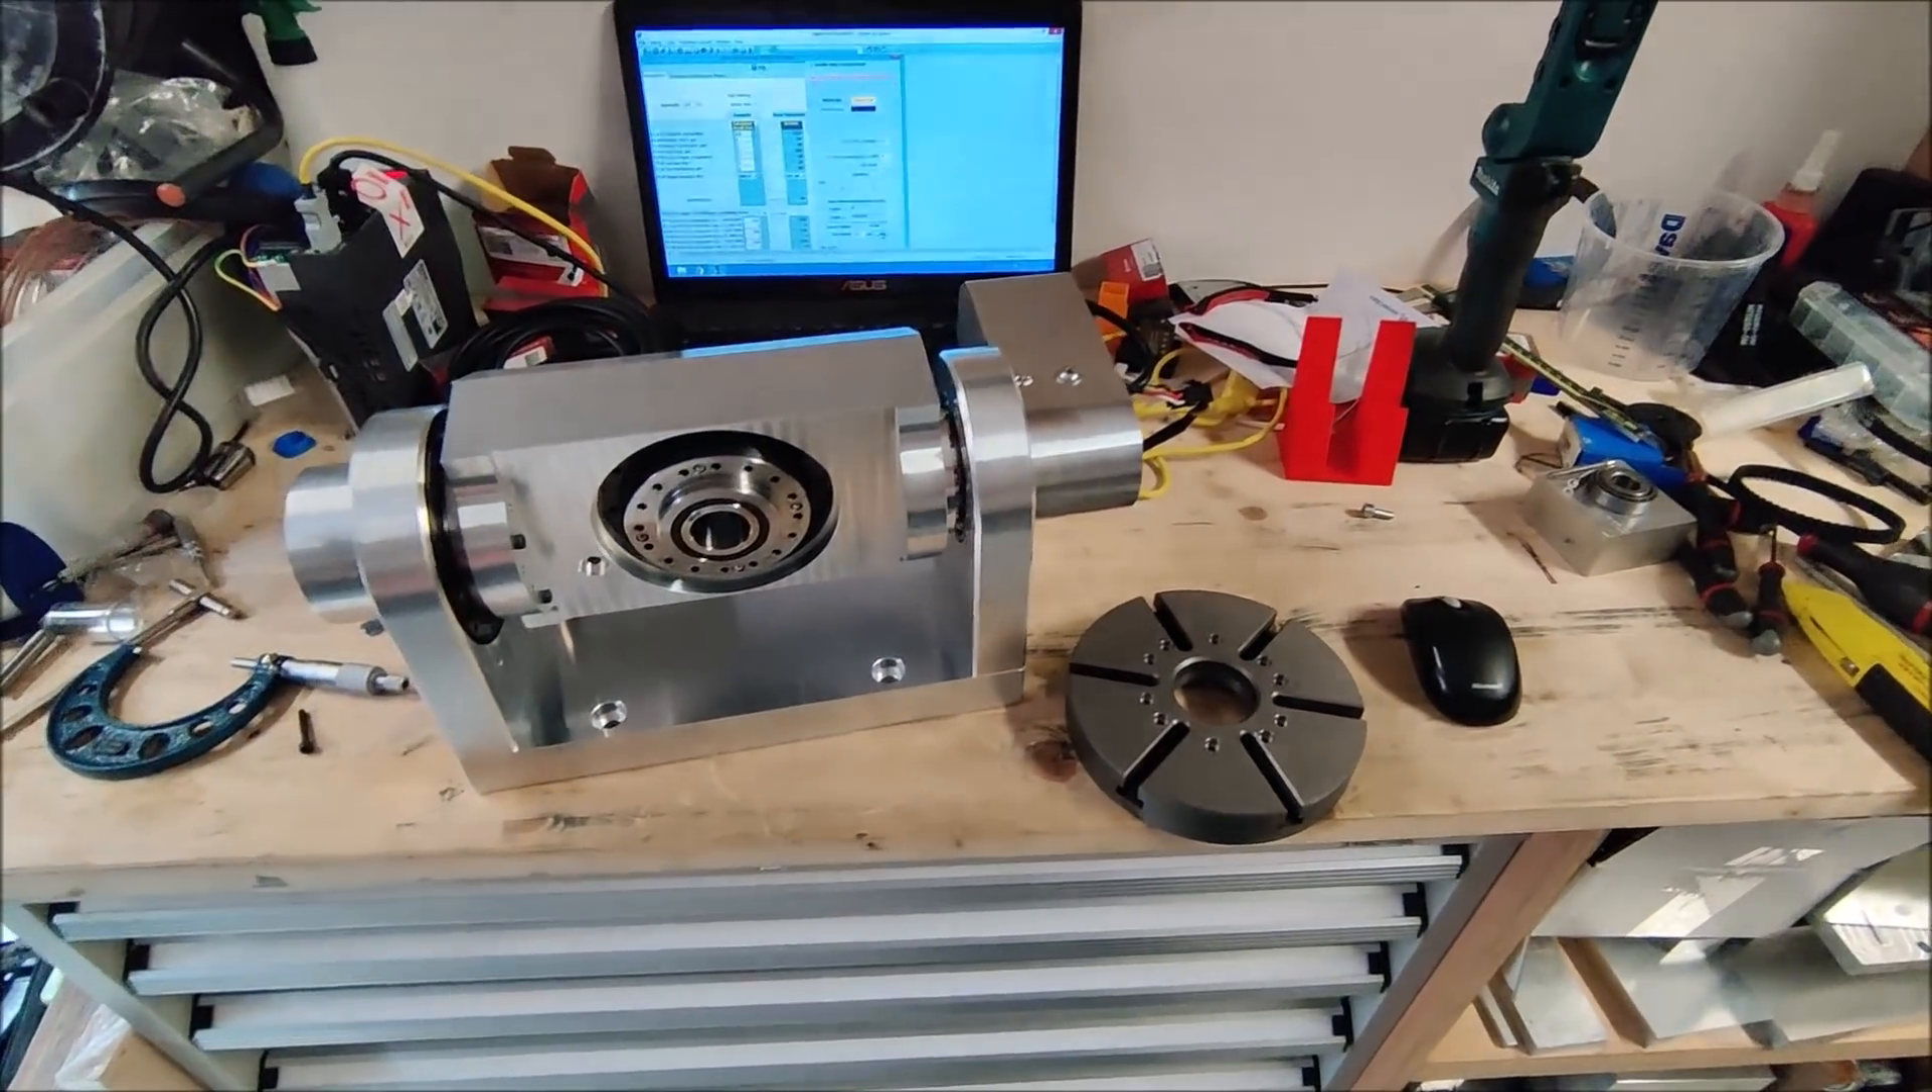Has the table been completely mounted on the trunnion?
No.